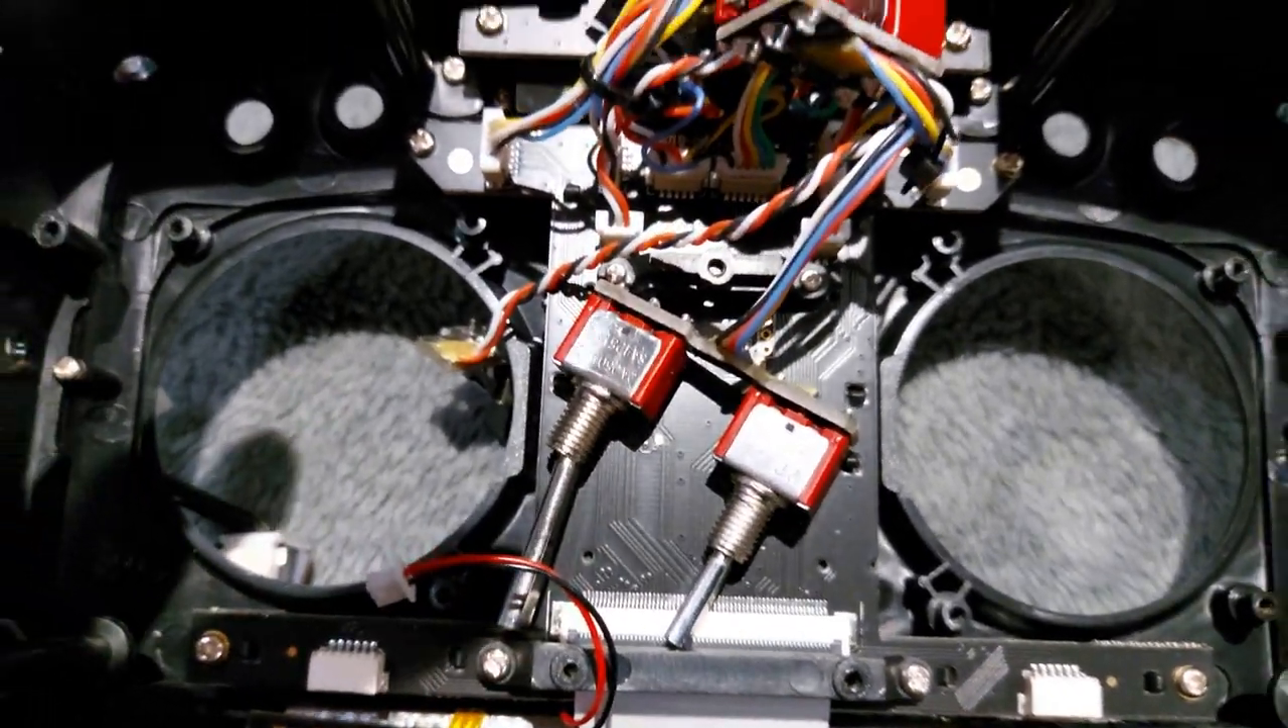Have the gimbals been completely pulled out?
Yes.